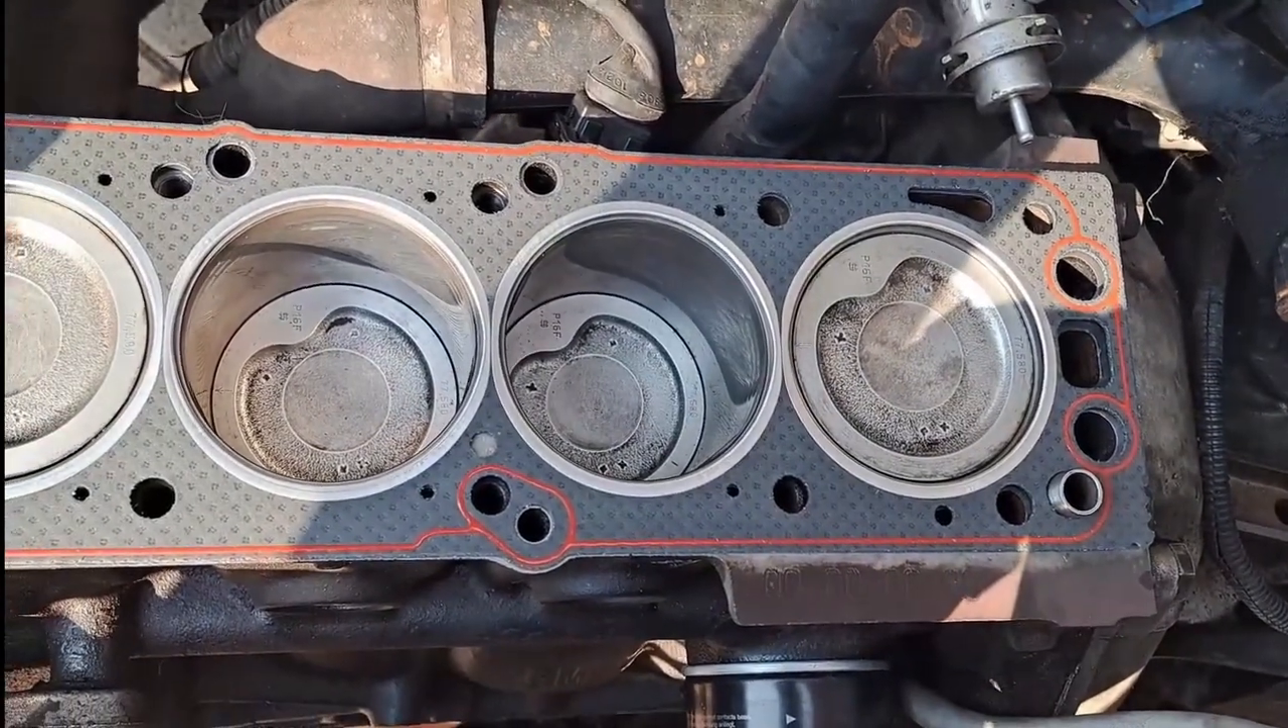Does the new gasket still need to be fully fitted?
No.